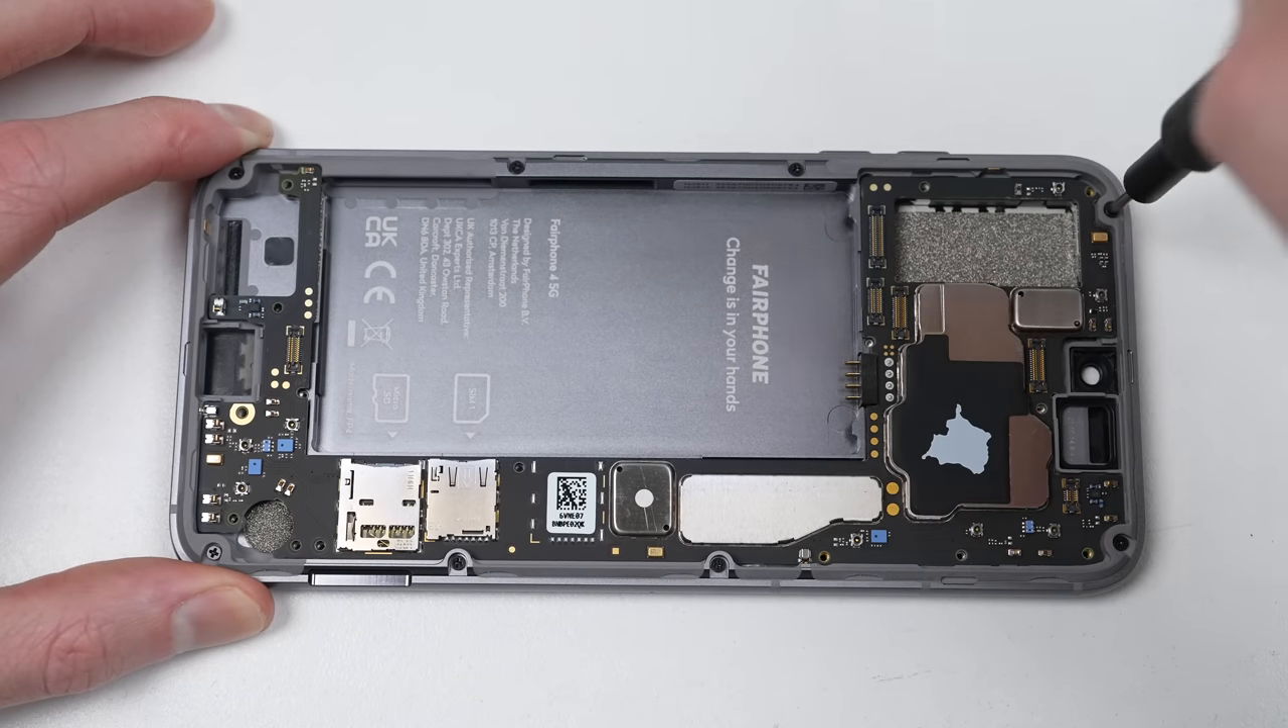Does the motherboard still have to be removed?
Yes.